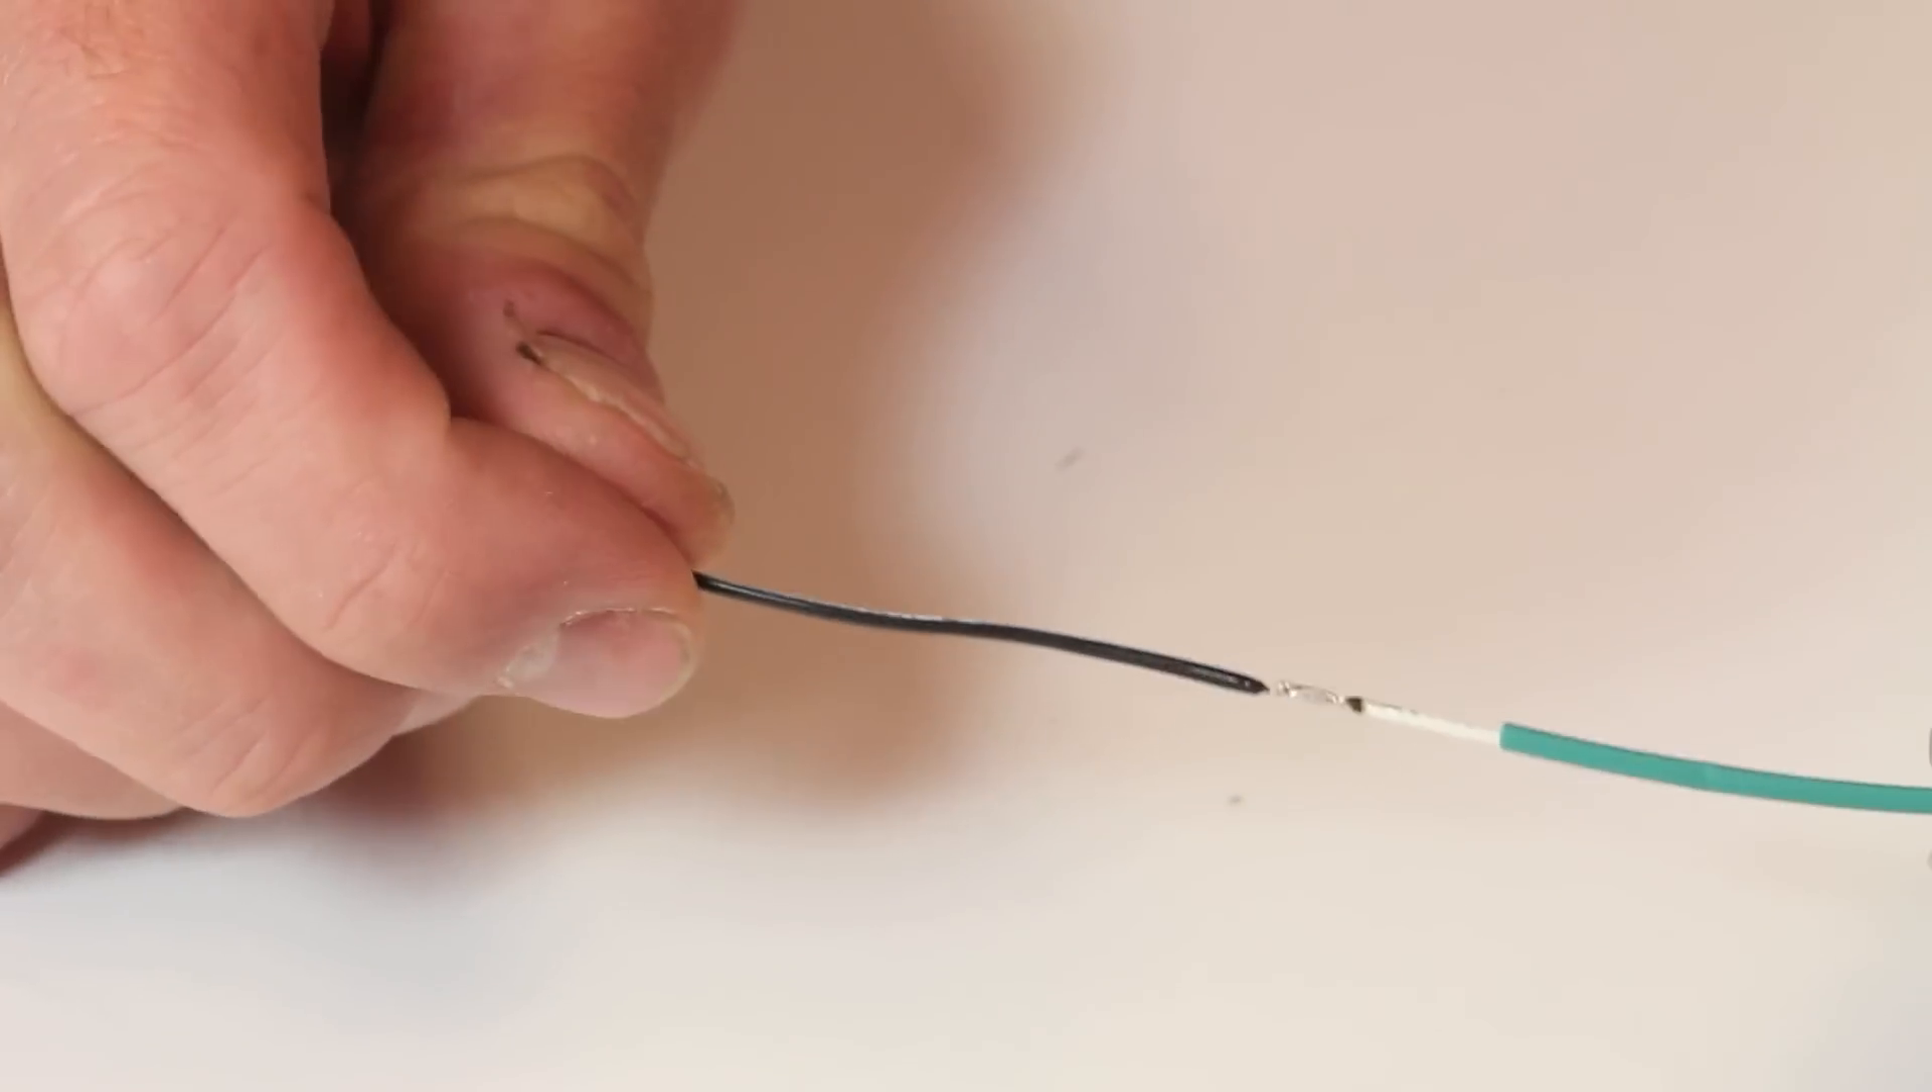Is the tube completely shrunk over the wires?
No.